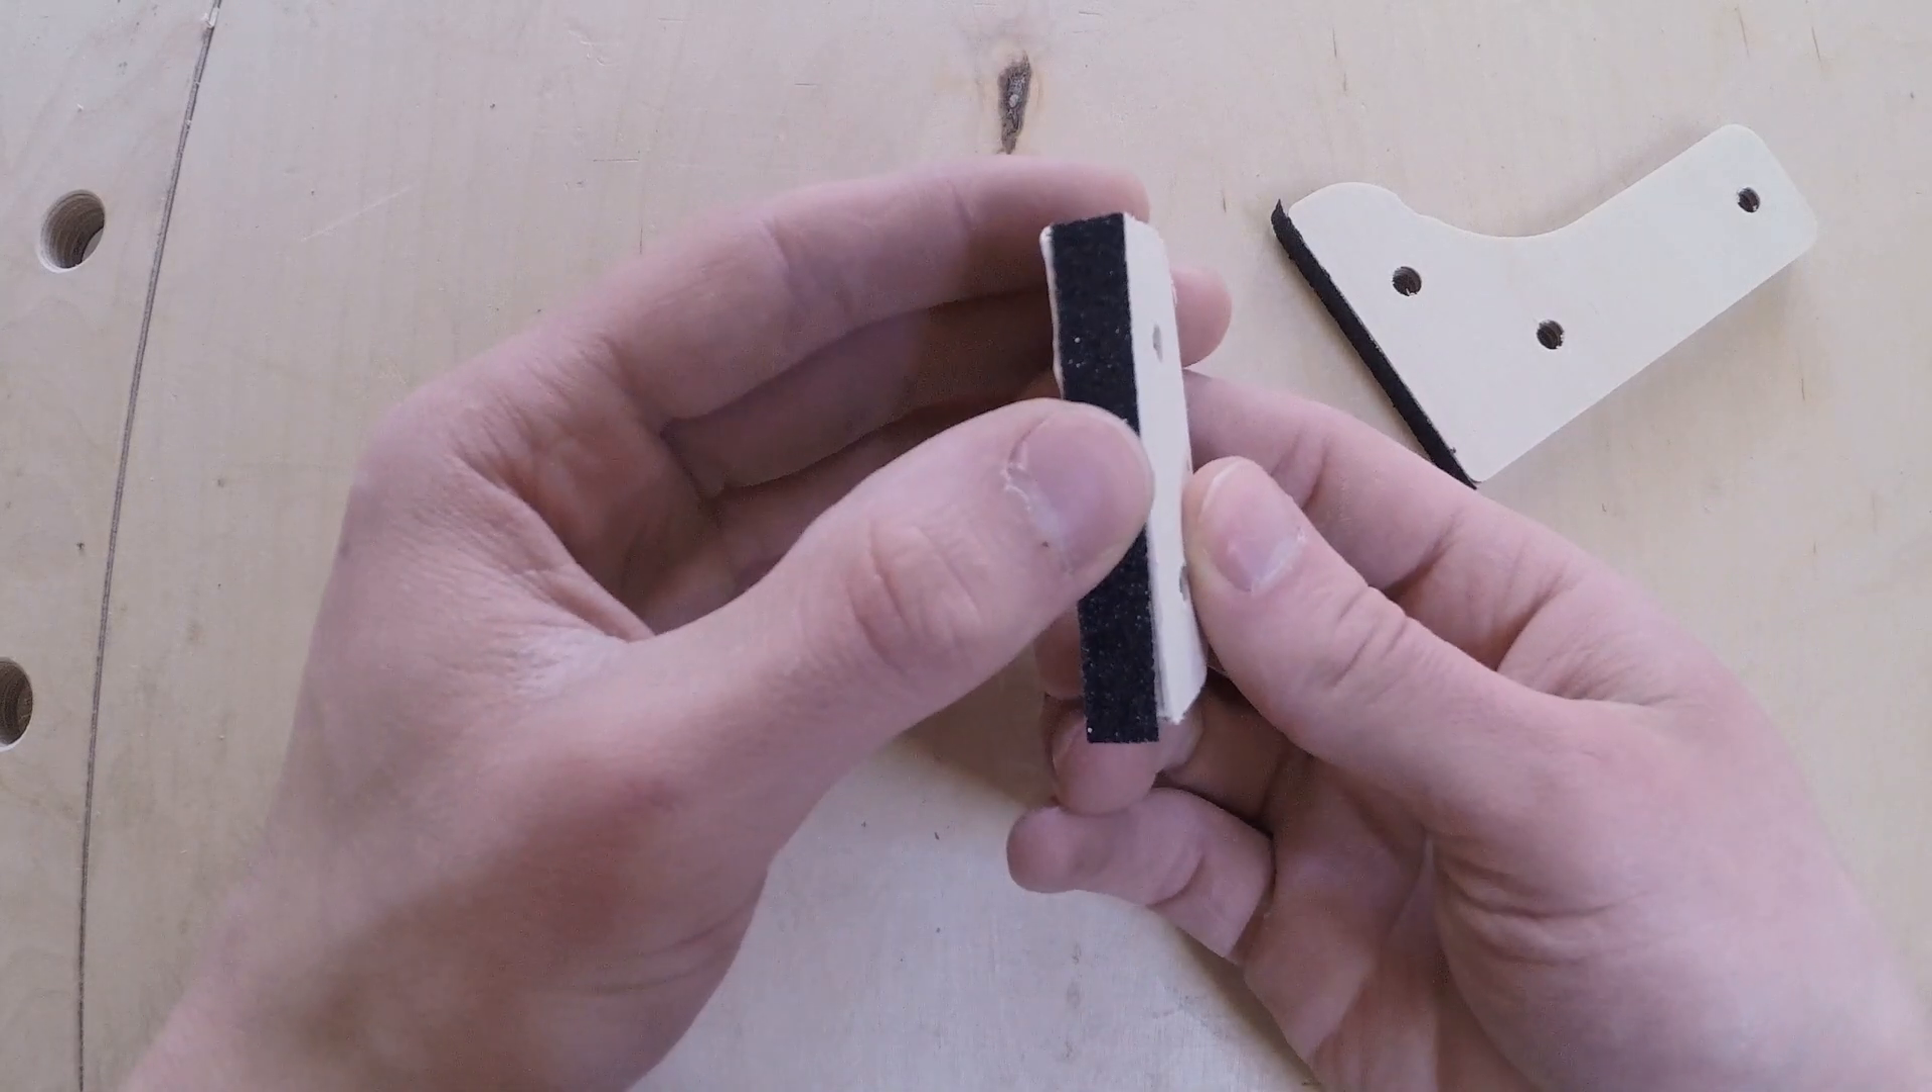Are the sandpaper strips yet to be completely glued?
No.